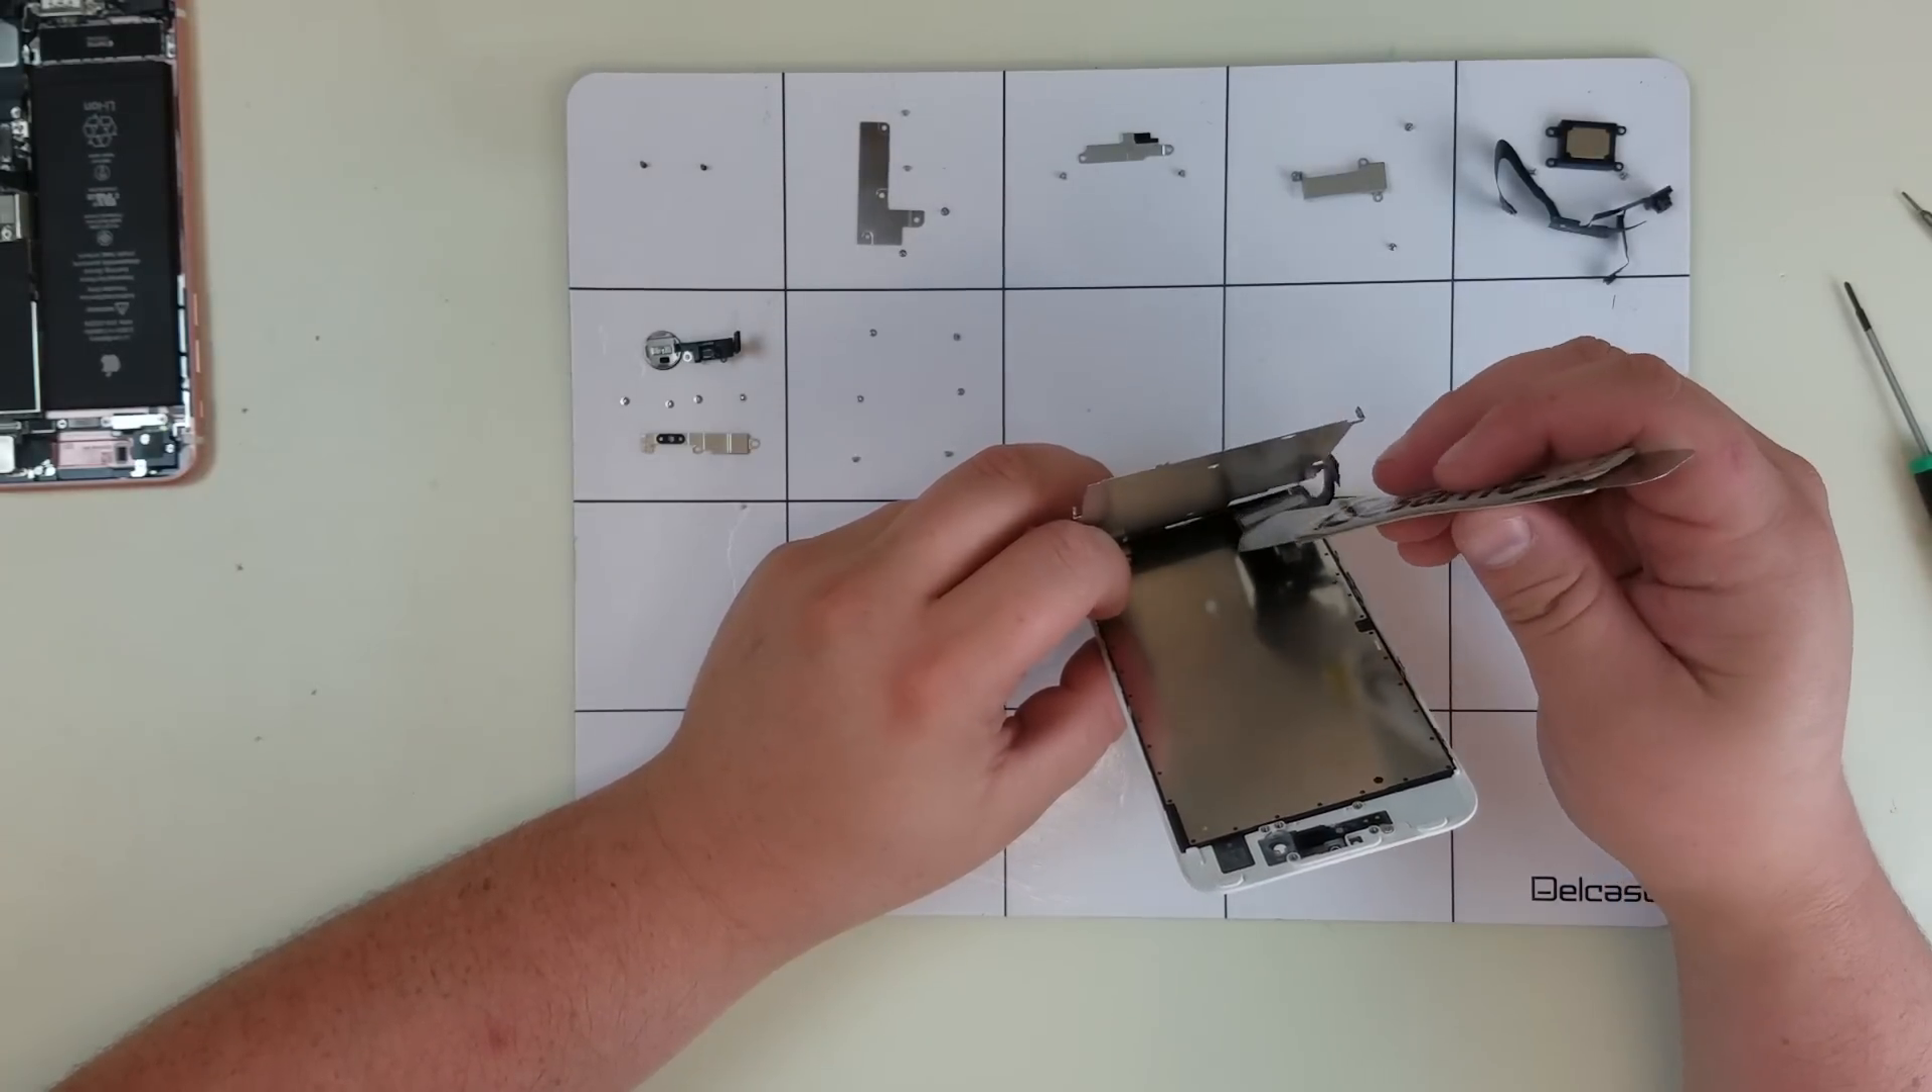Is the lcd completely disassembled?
No.